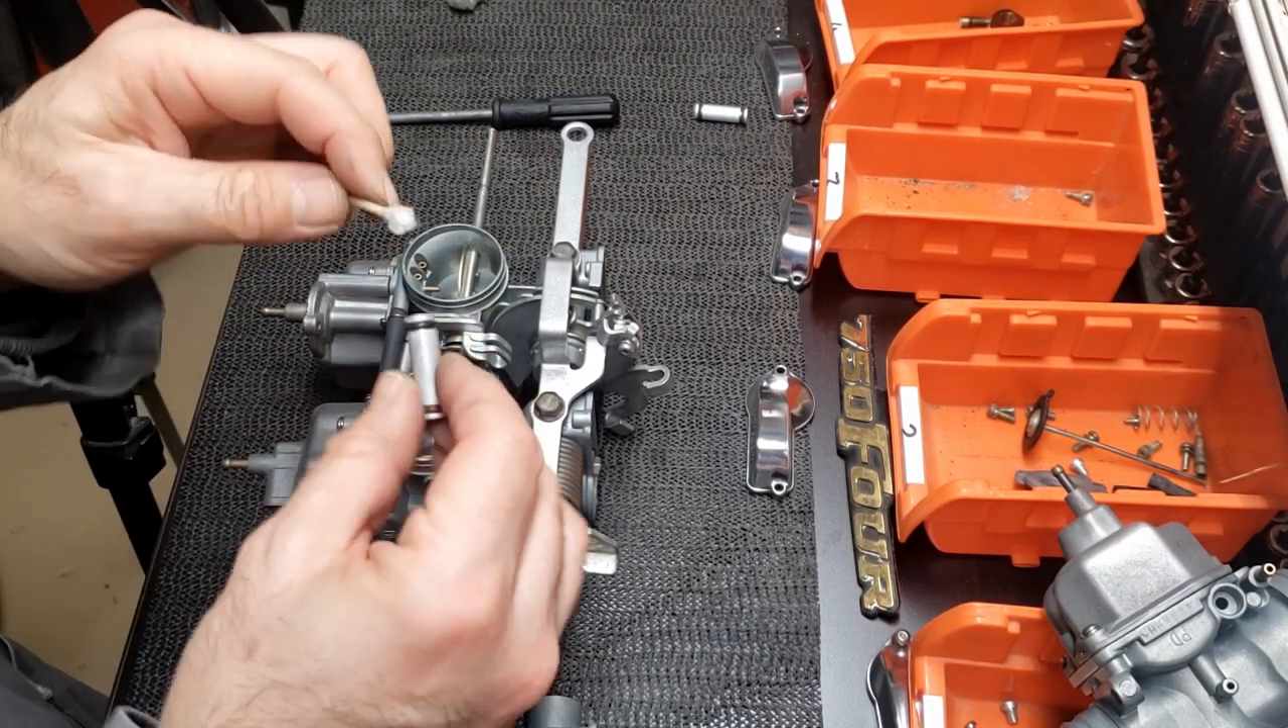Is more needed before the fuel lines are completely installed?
Yes.